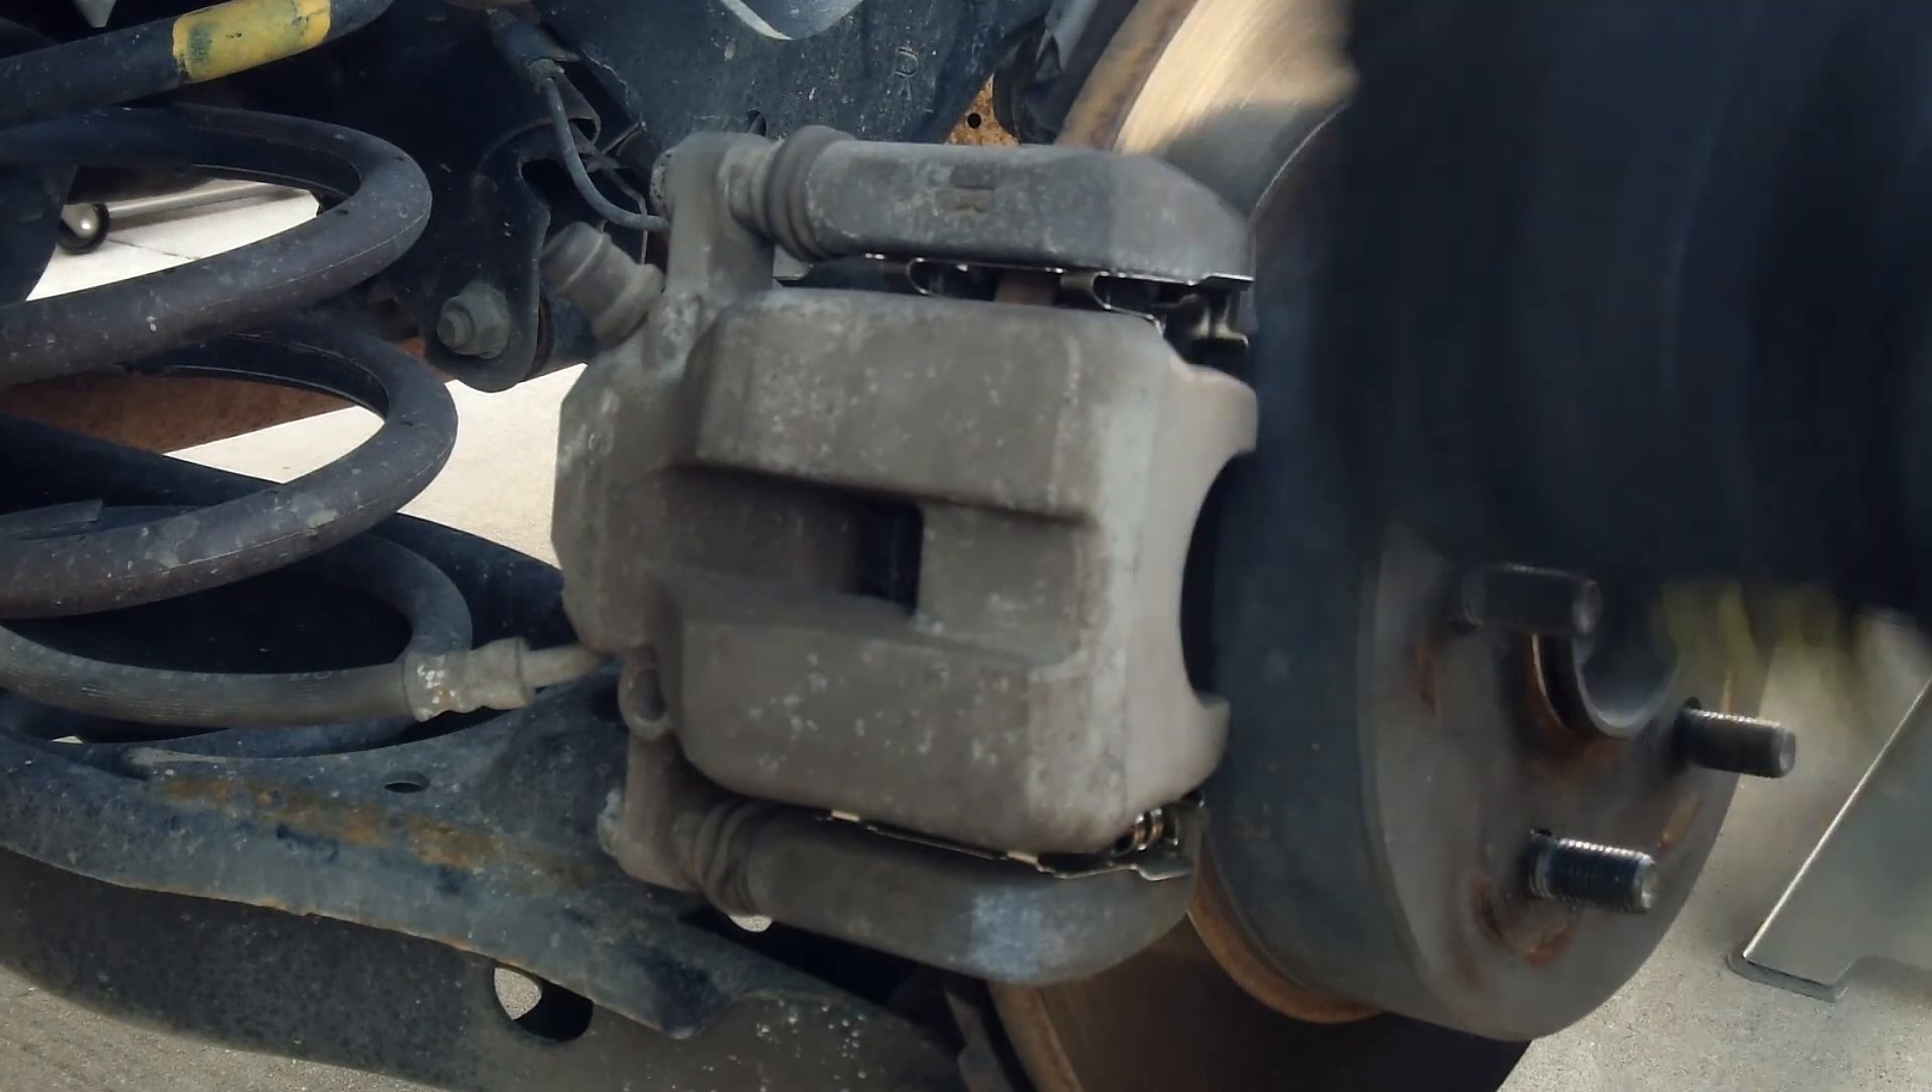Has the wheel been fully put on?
No.